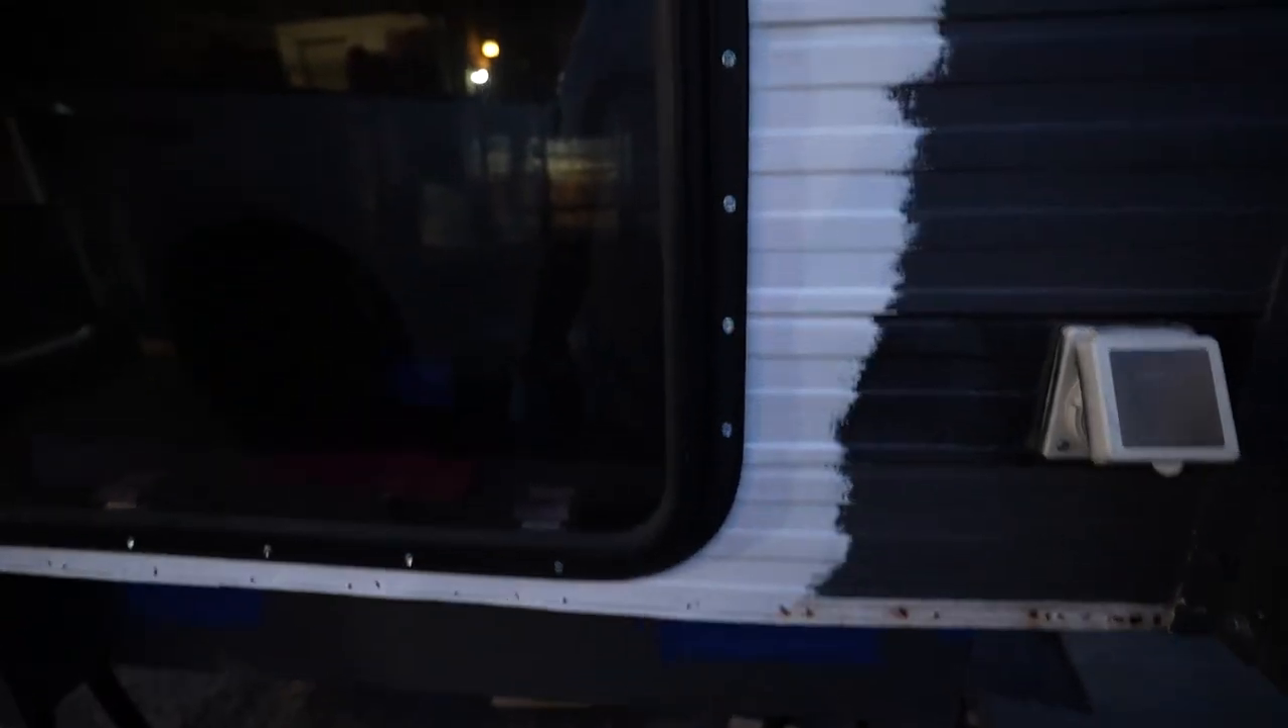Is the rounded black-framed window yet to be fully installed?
No.